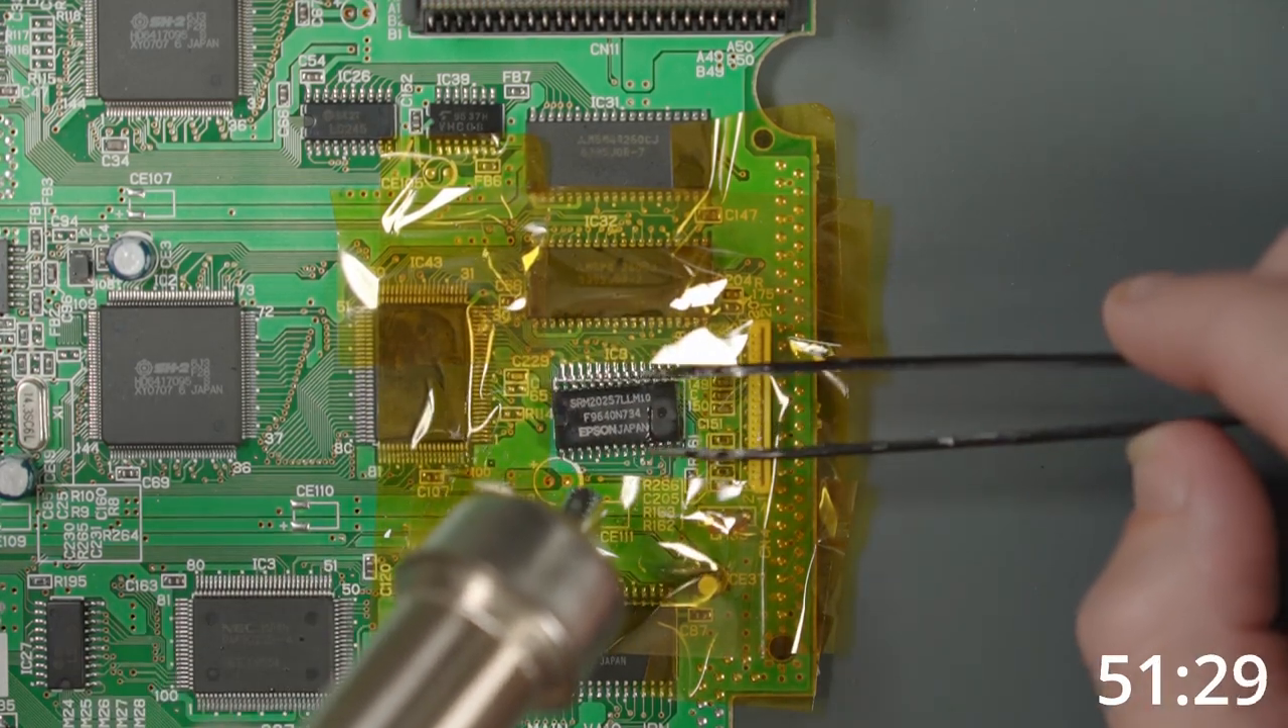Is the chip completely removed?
No.